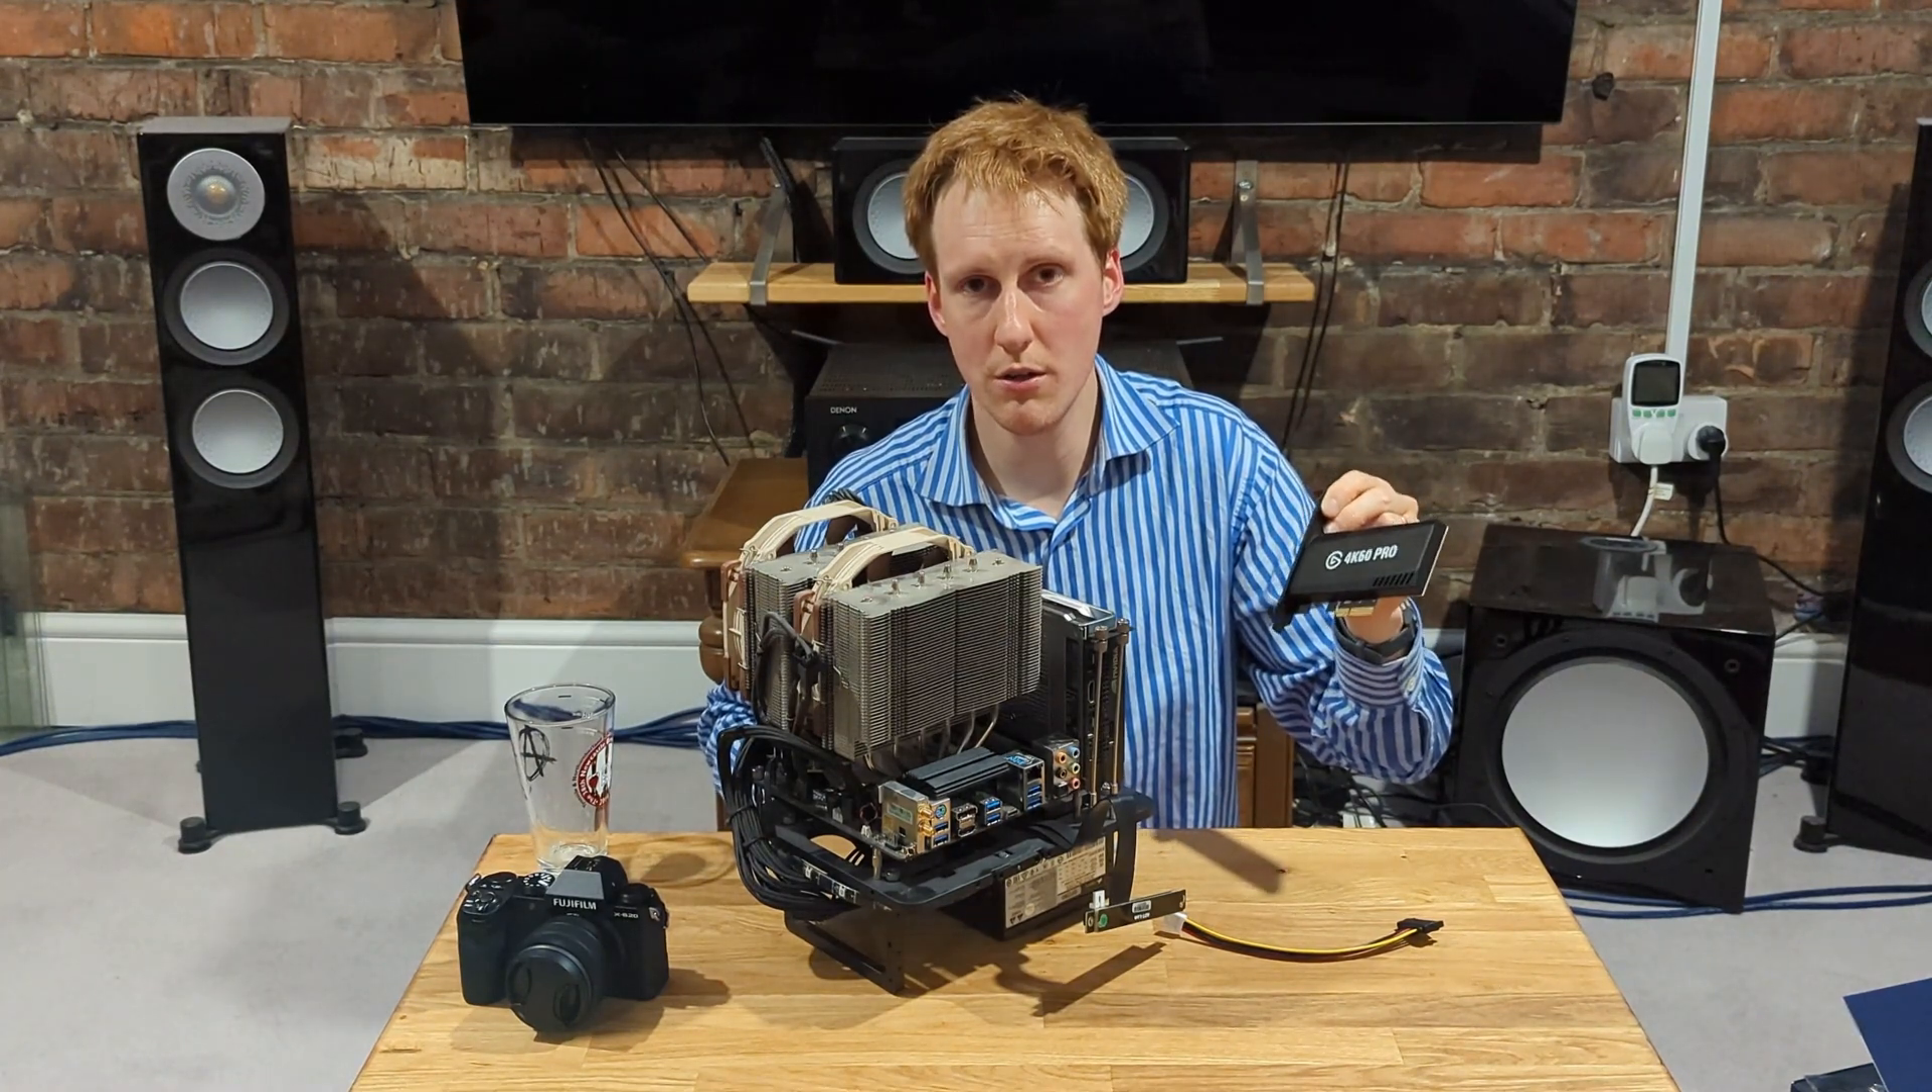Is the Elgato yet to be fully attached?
Yes.